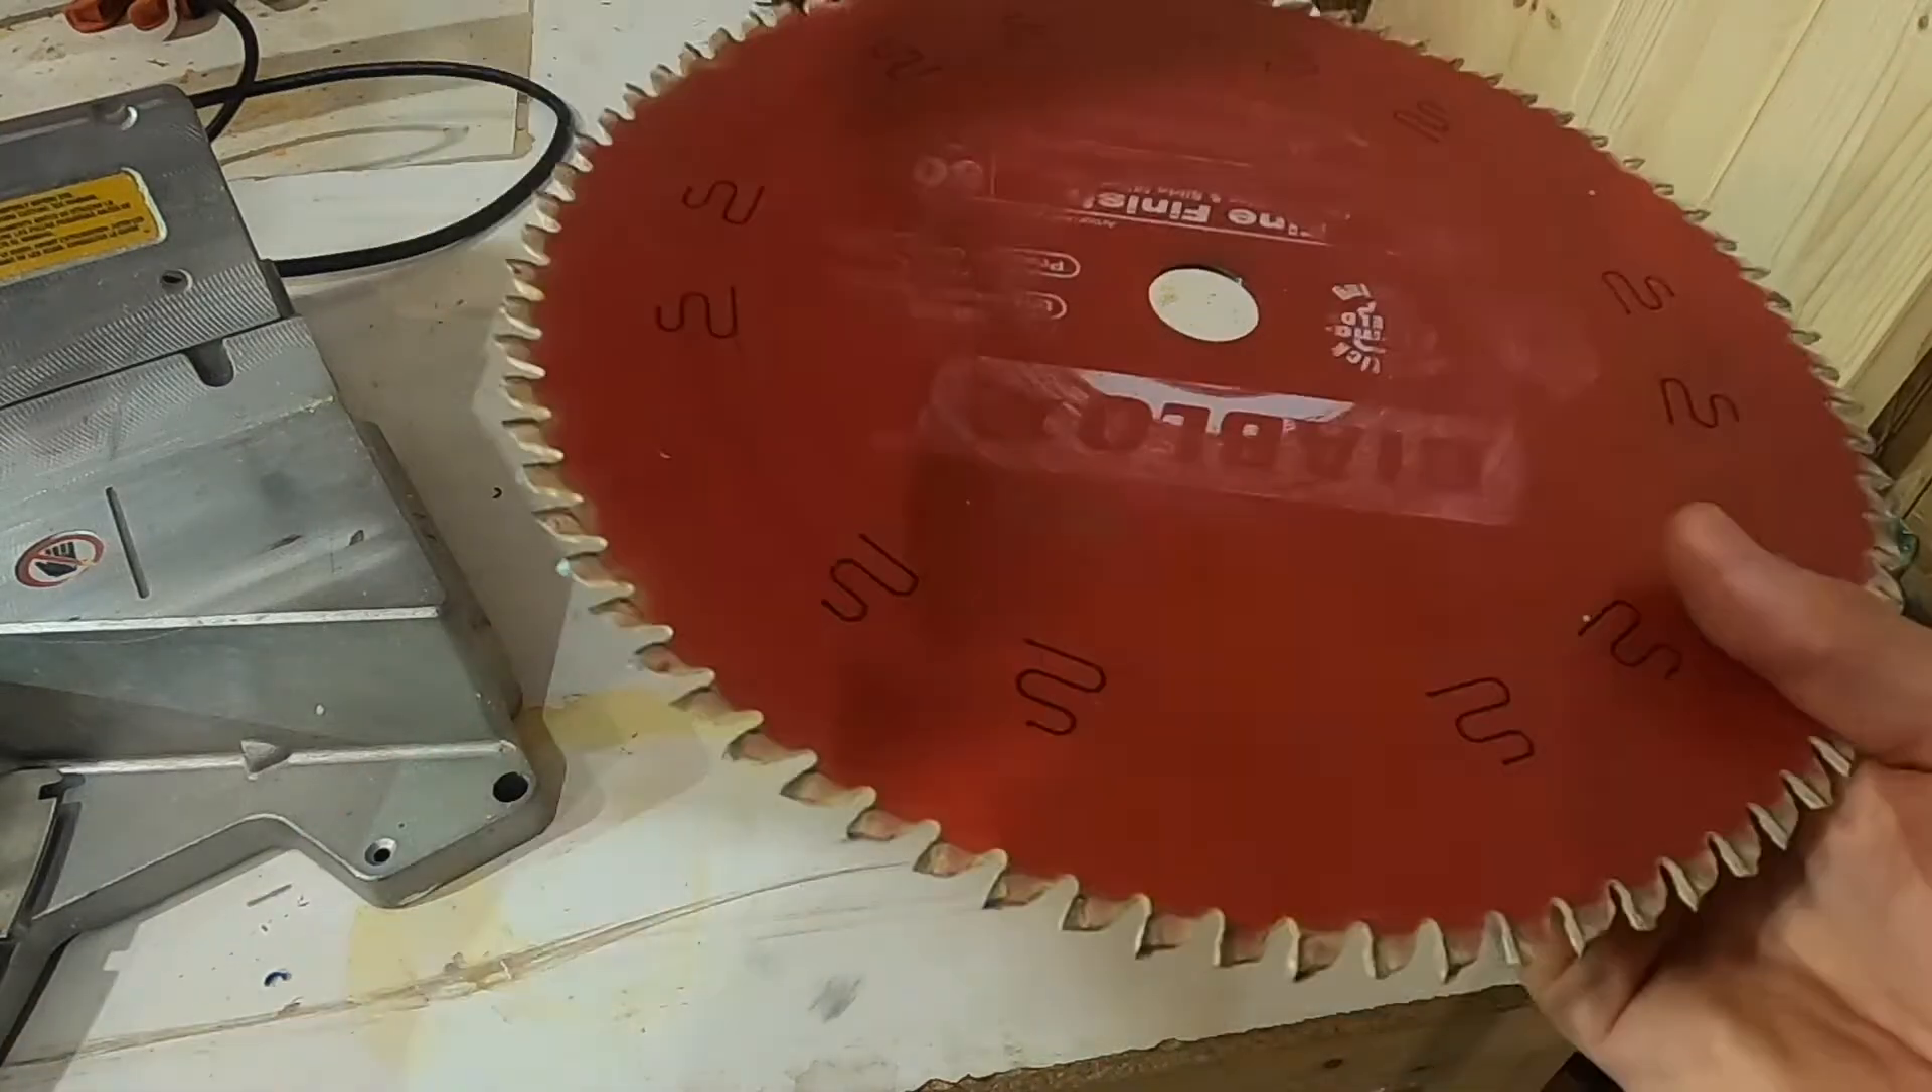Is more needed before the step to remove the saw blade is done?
No.